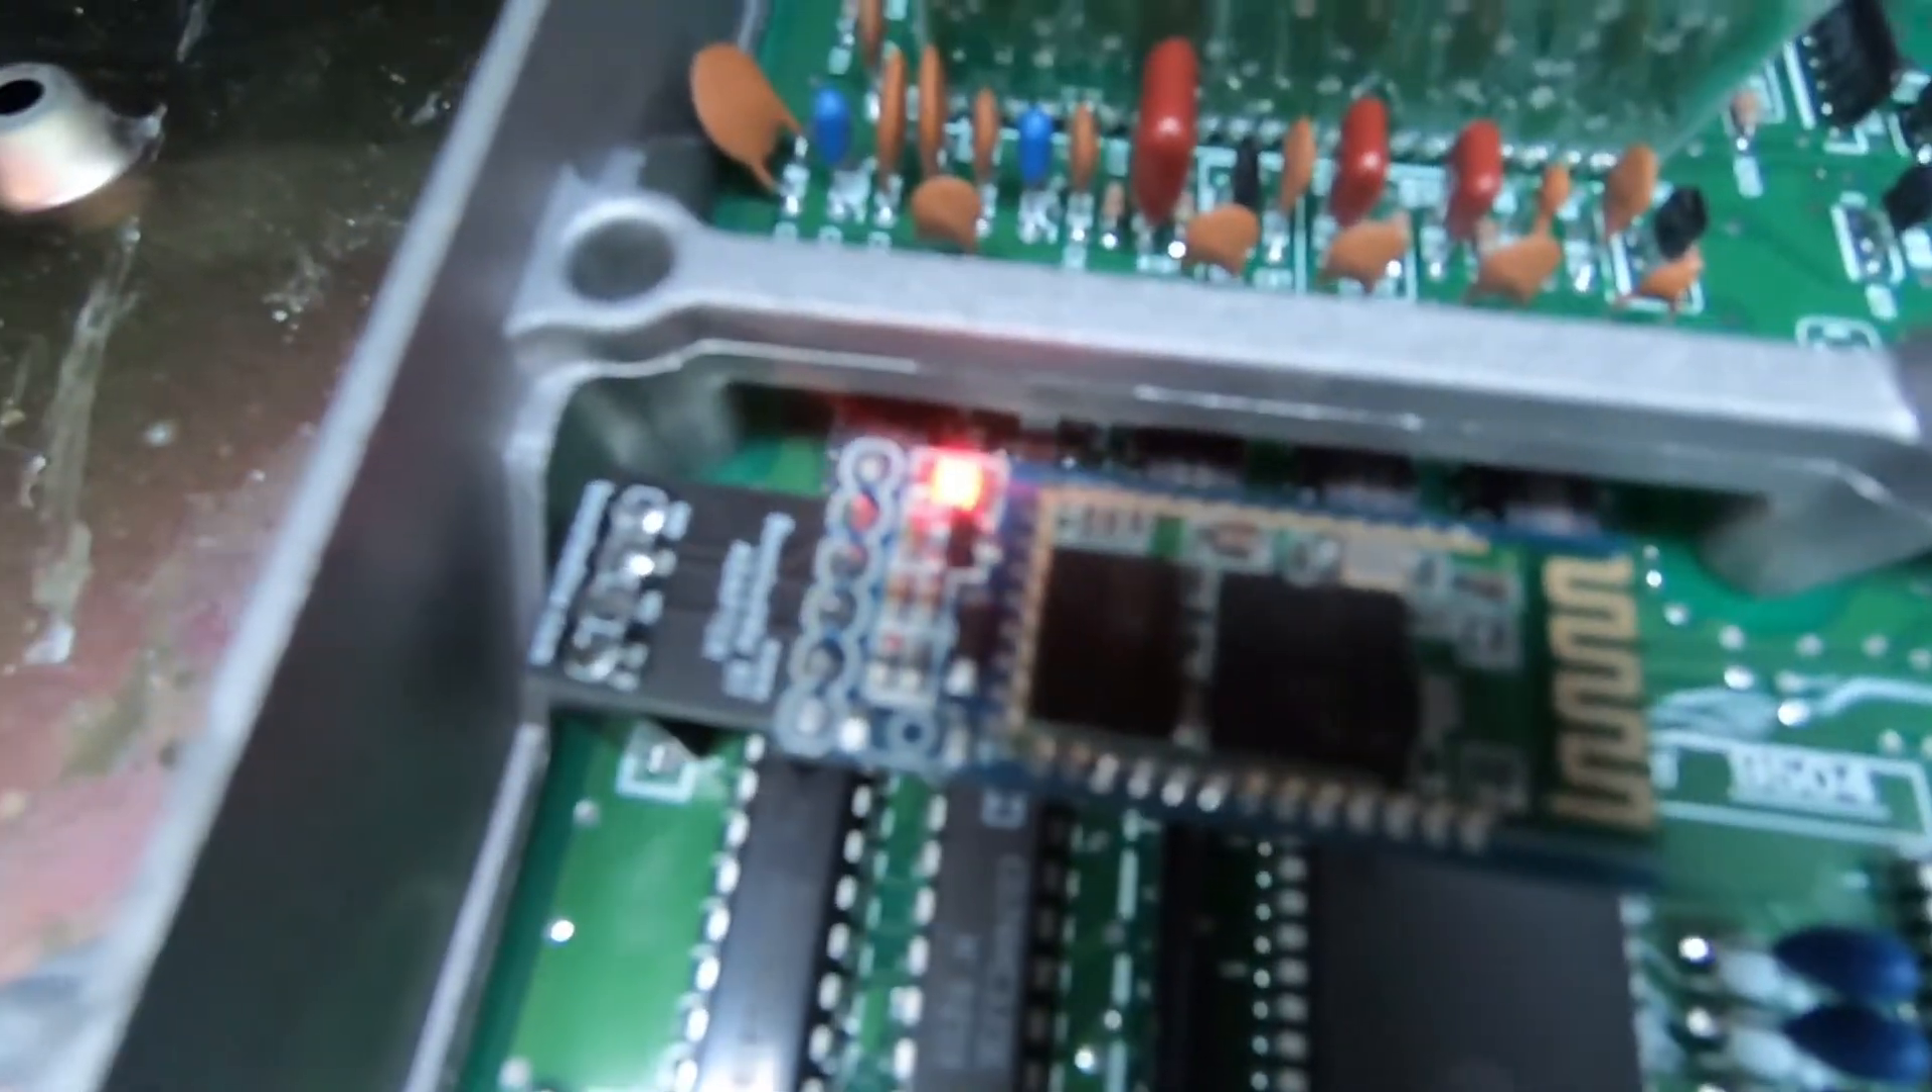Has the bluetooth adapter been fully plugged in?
Yes.